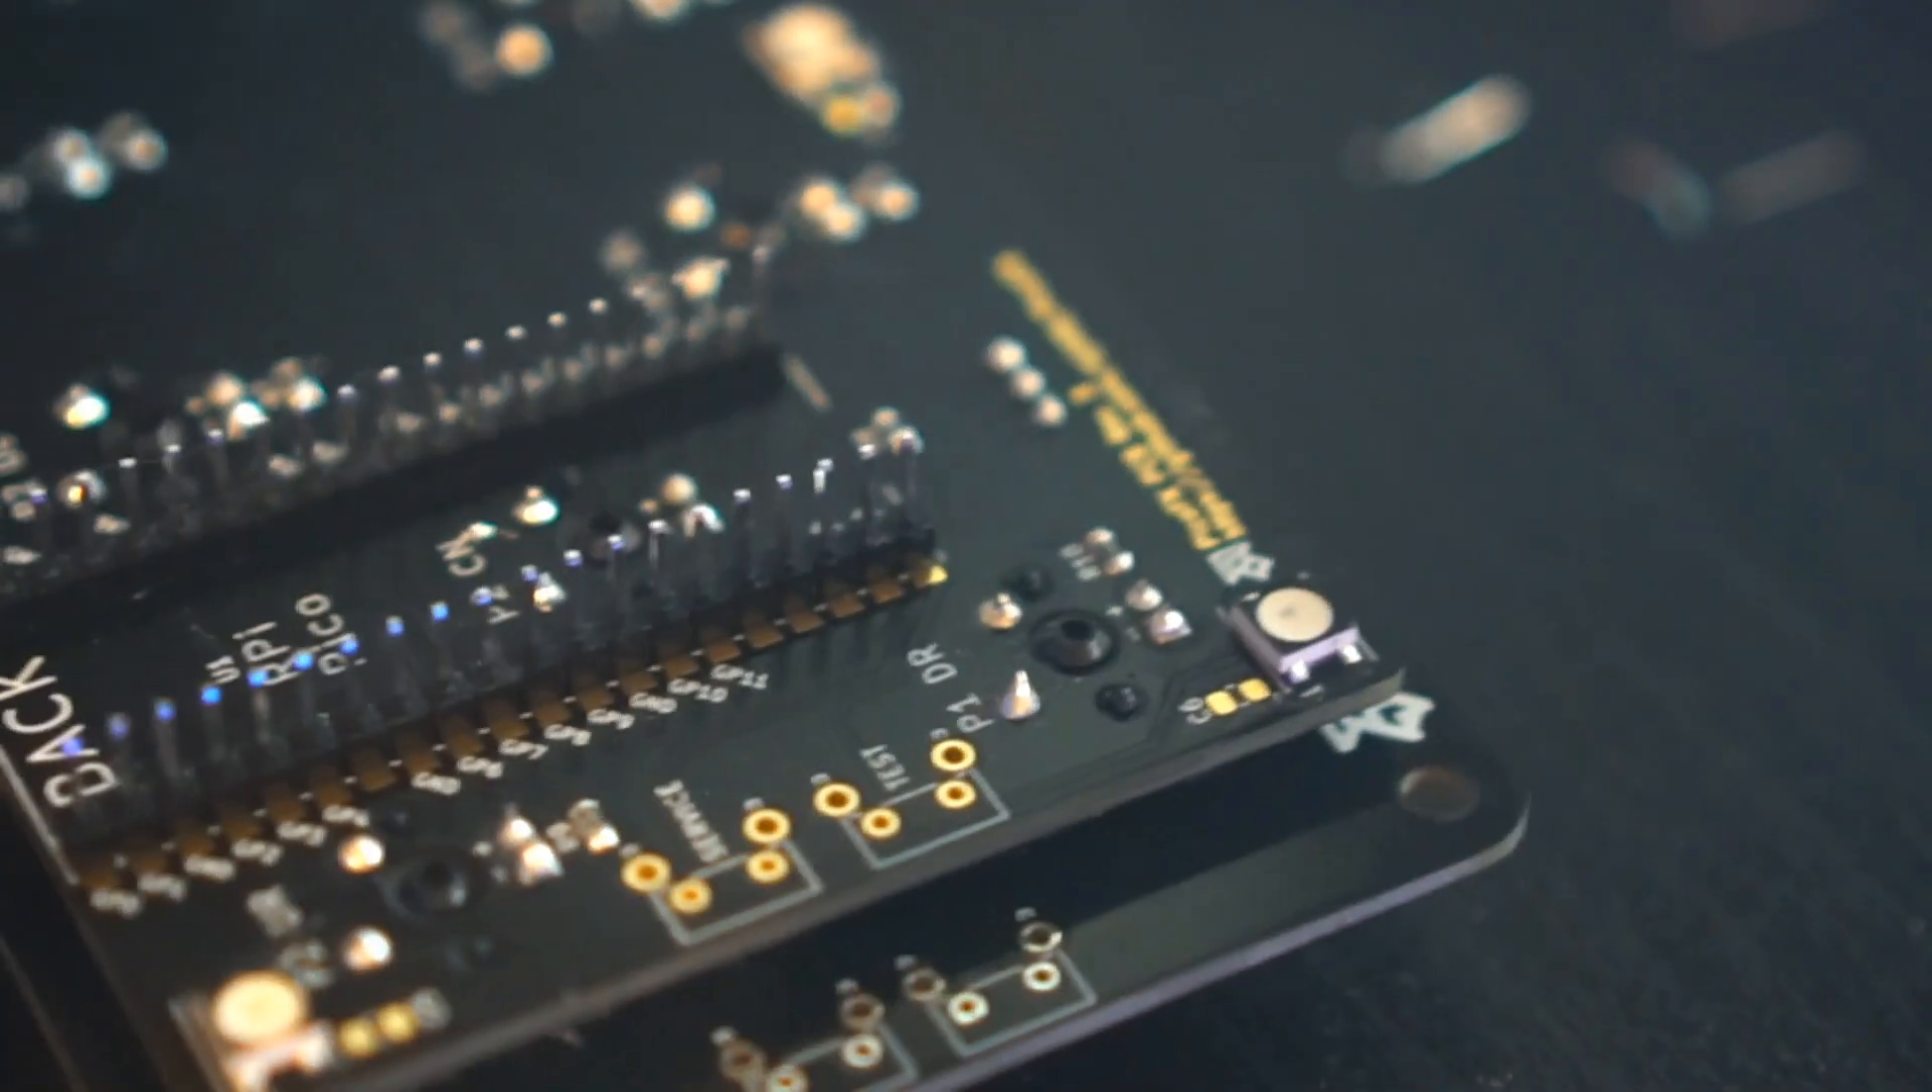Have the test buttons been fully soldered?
No.